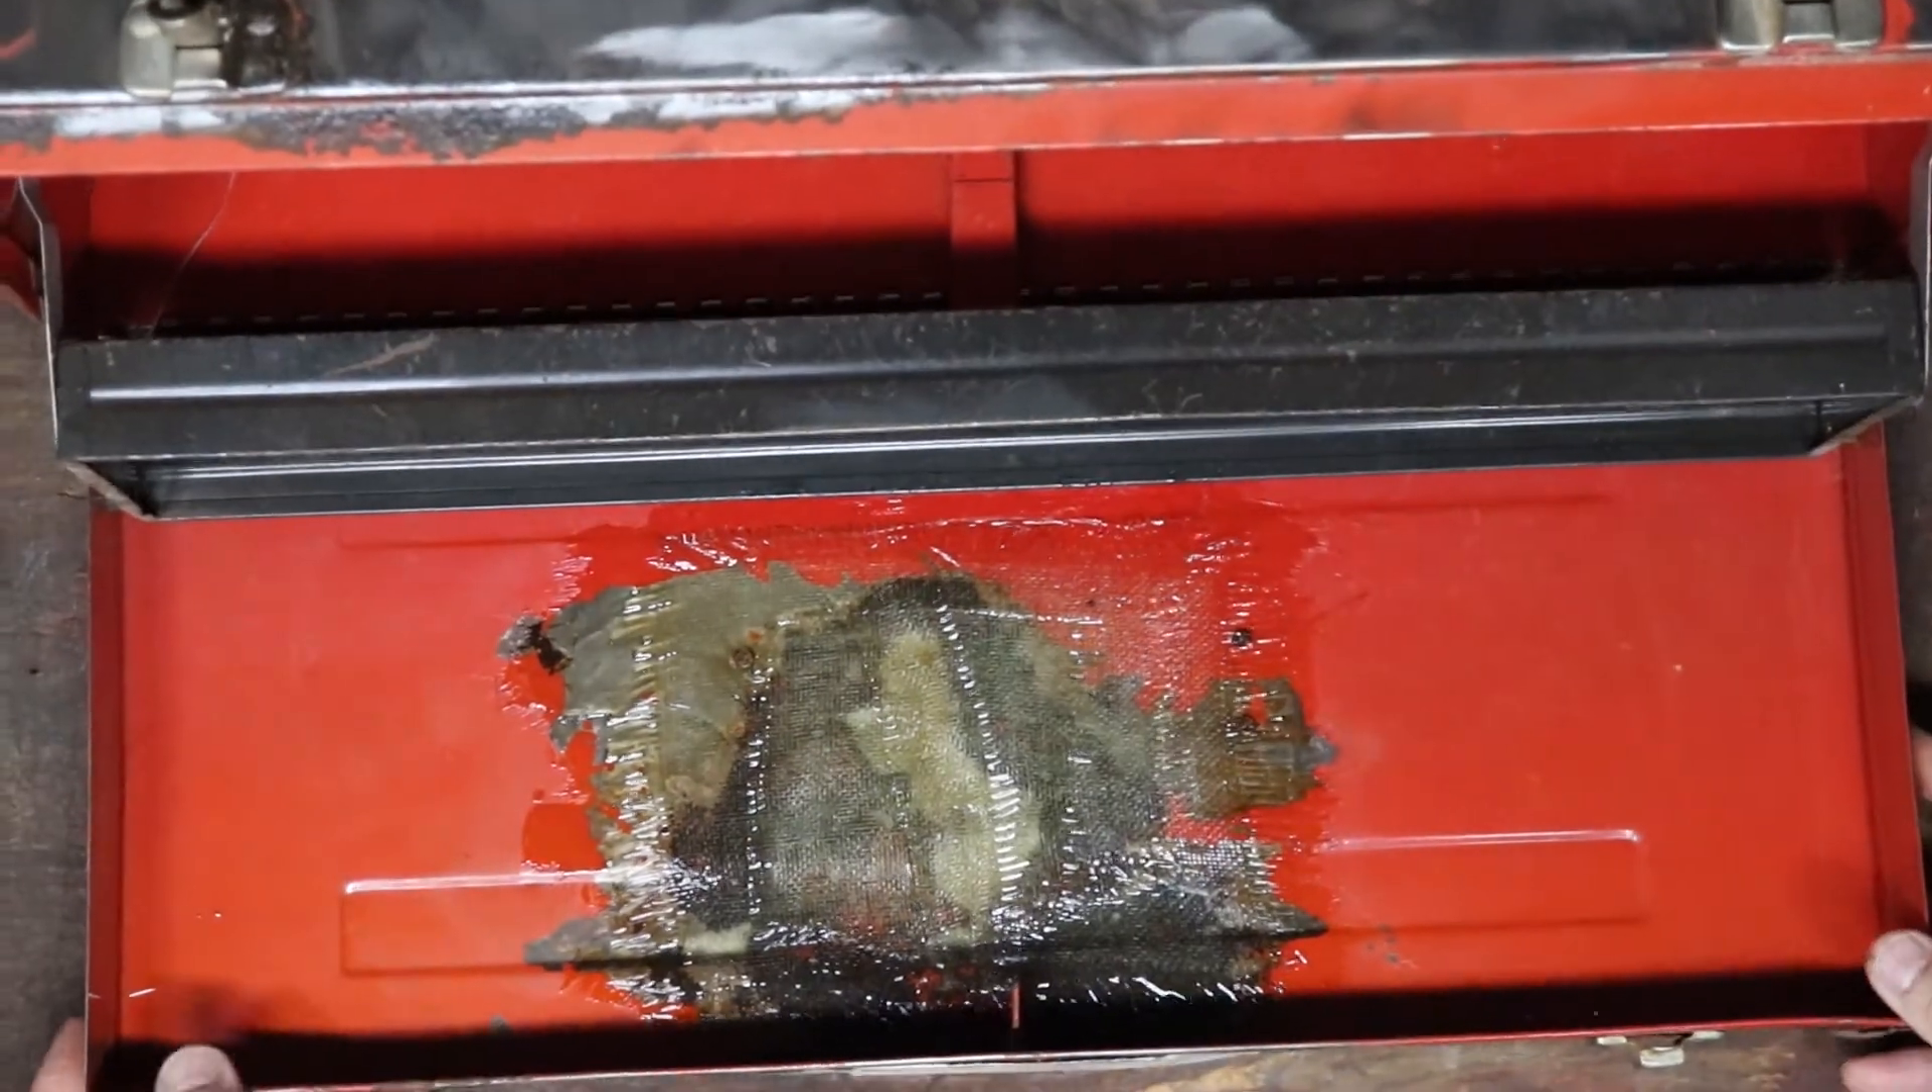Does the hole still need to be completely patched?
No.